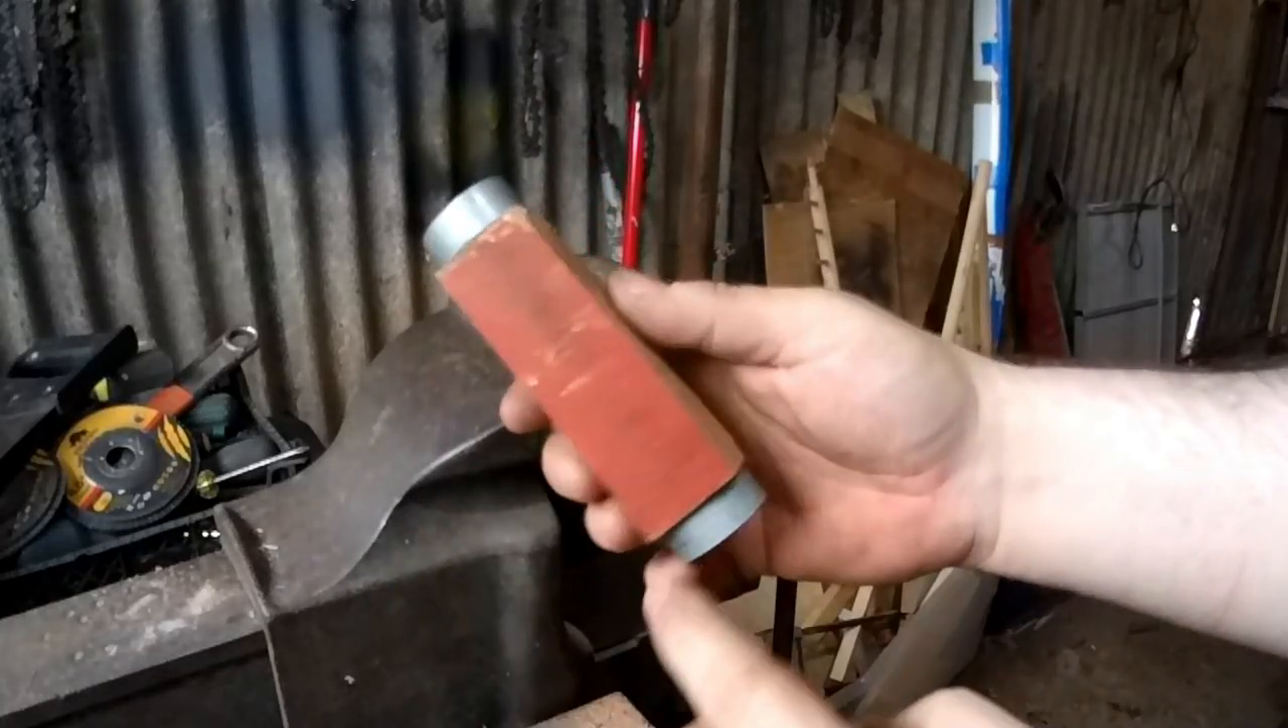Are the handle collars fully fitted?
Yes.